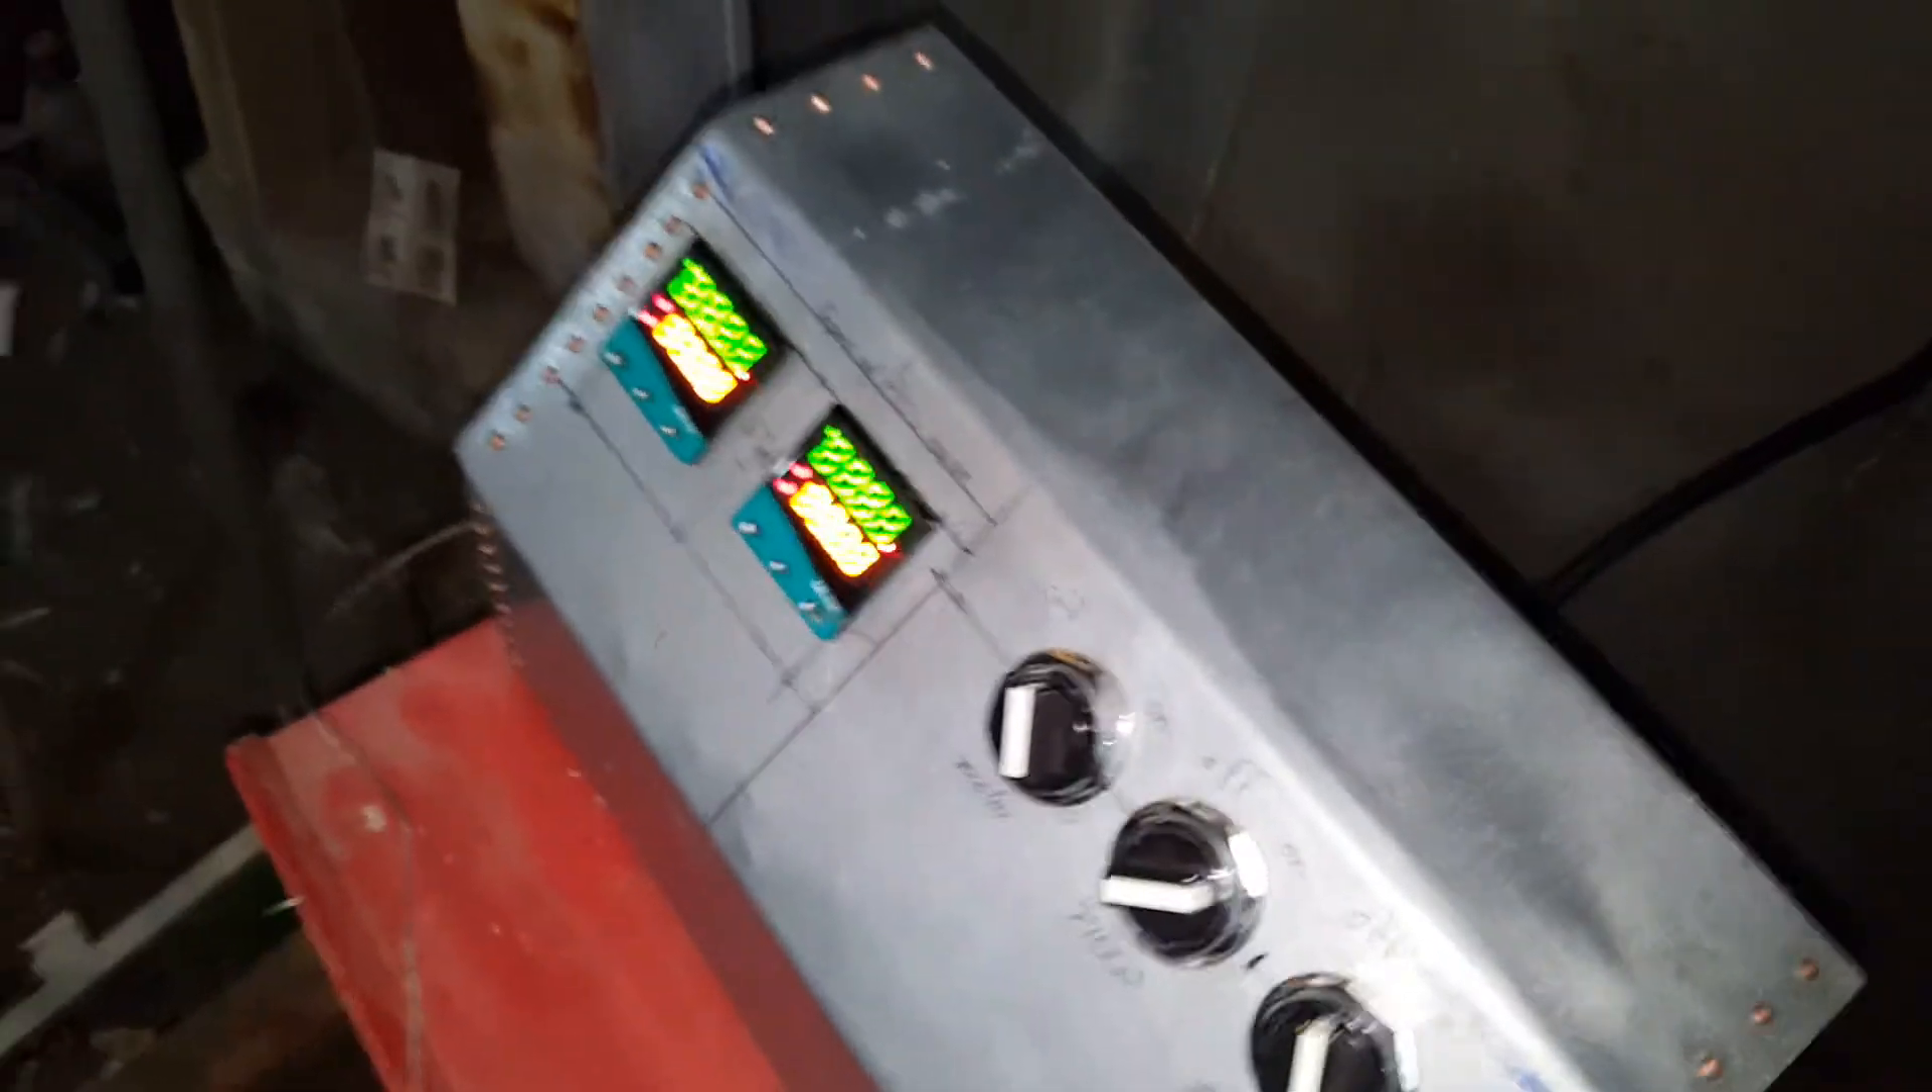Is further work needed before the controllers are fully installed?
No.